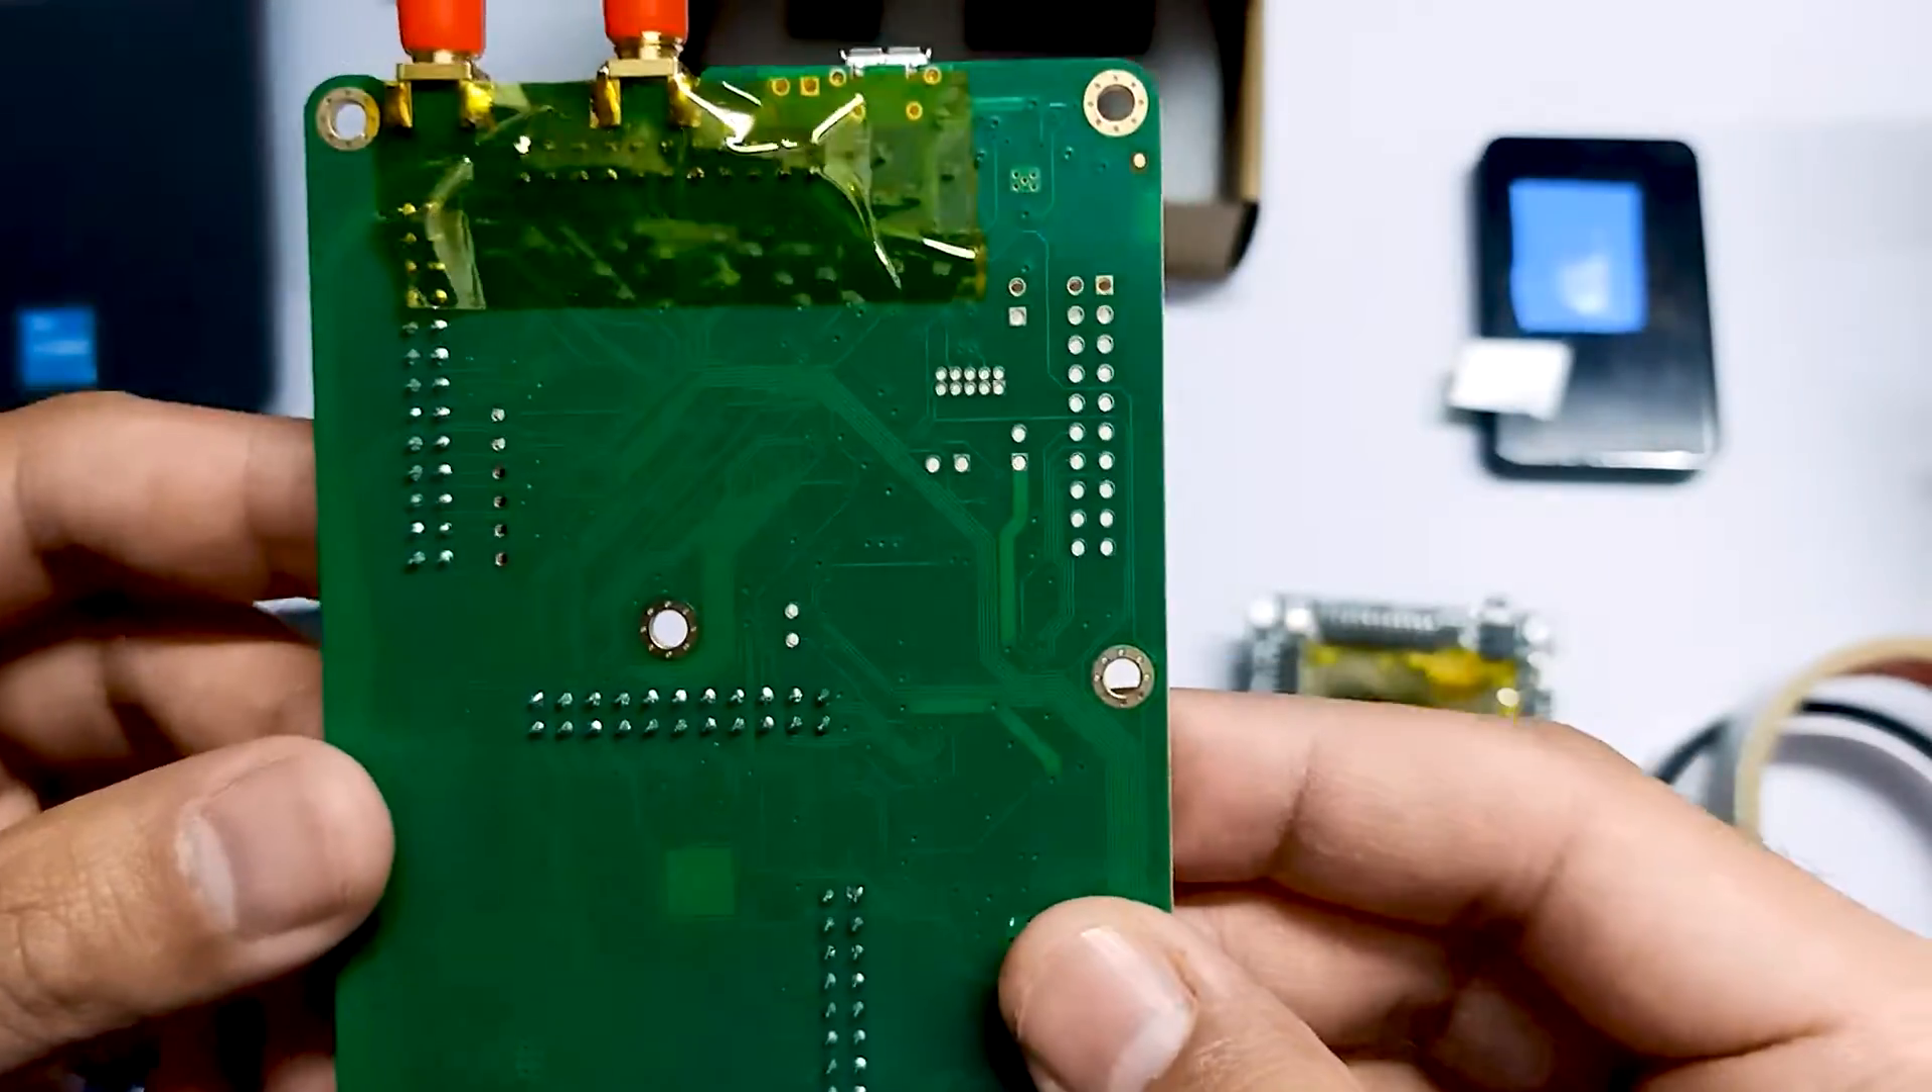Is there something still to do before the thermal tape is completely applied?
No.